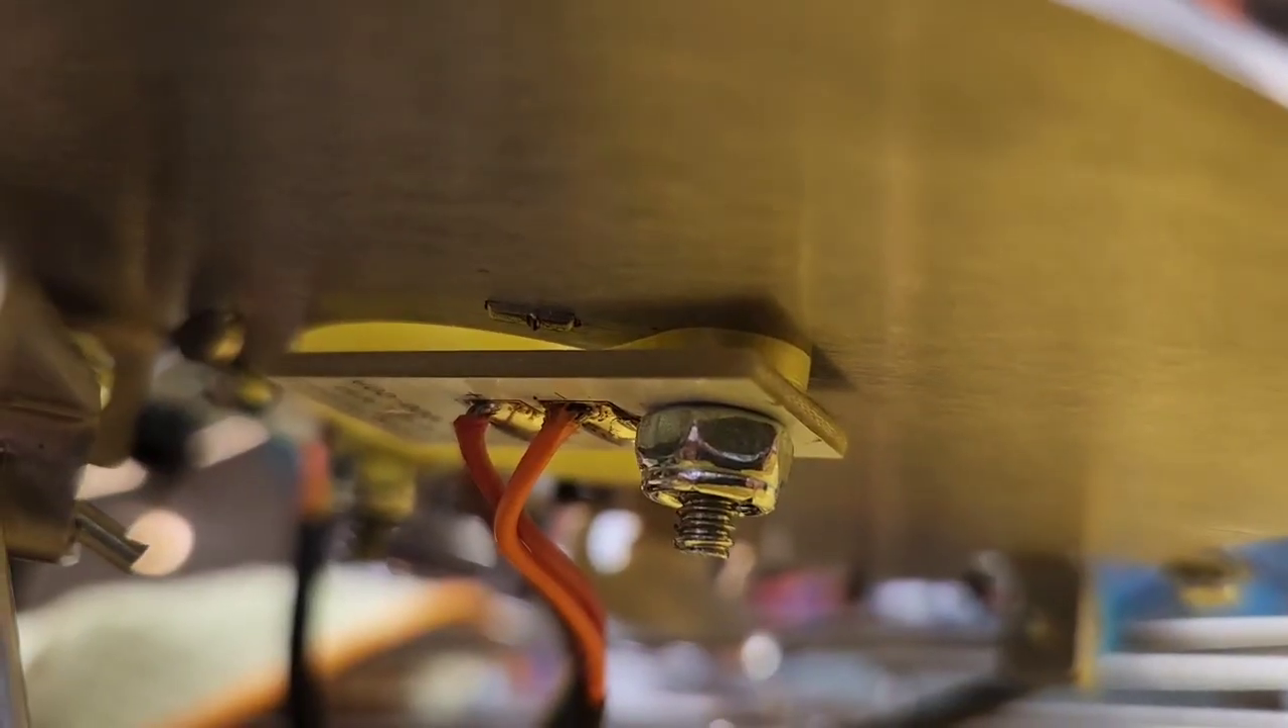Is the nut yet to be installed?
No.